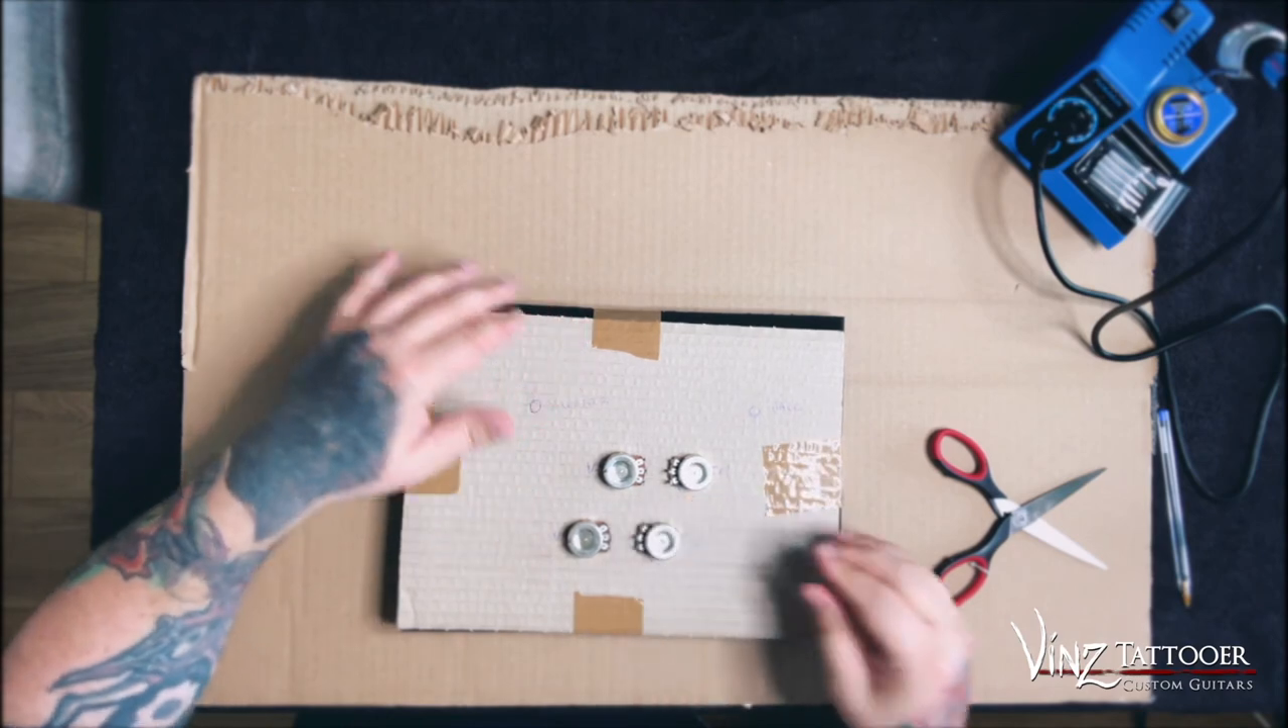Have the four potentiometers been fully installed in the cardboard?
Yes.